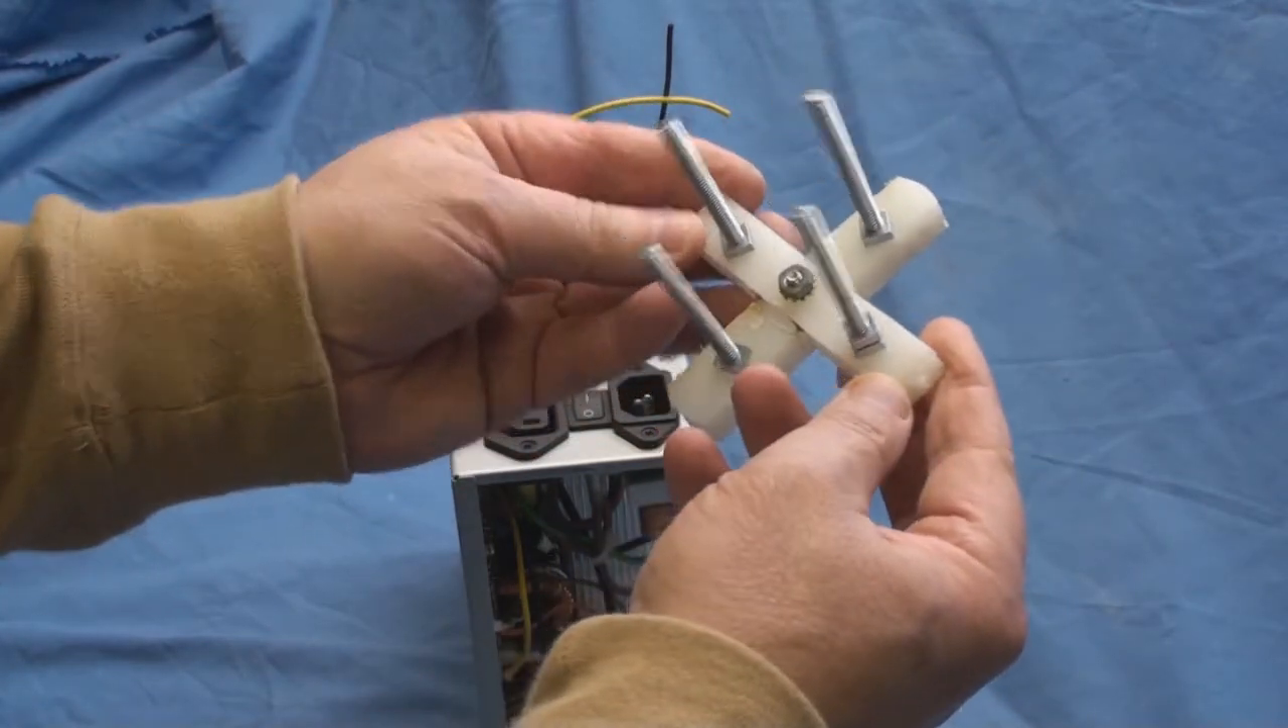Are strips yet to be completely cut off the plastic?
No.